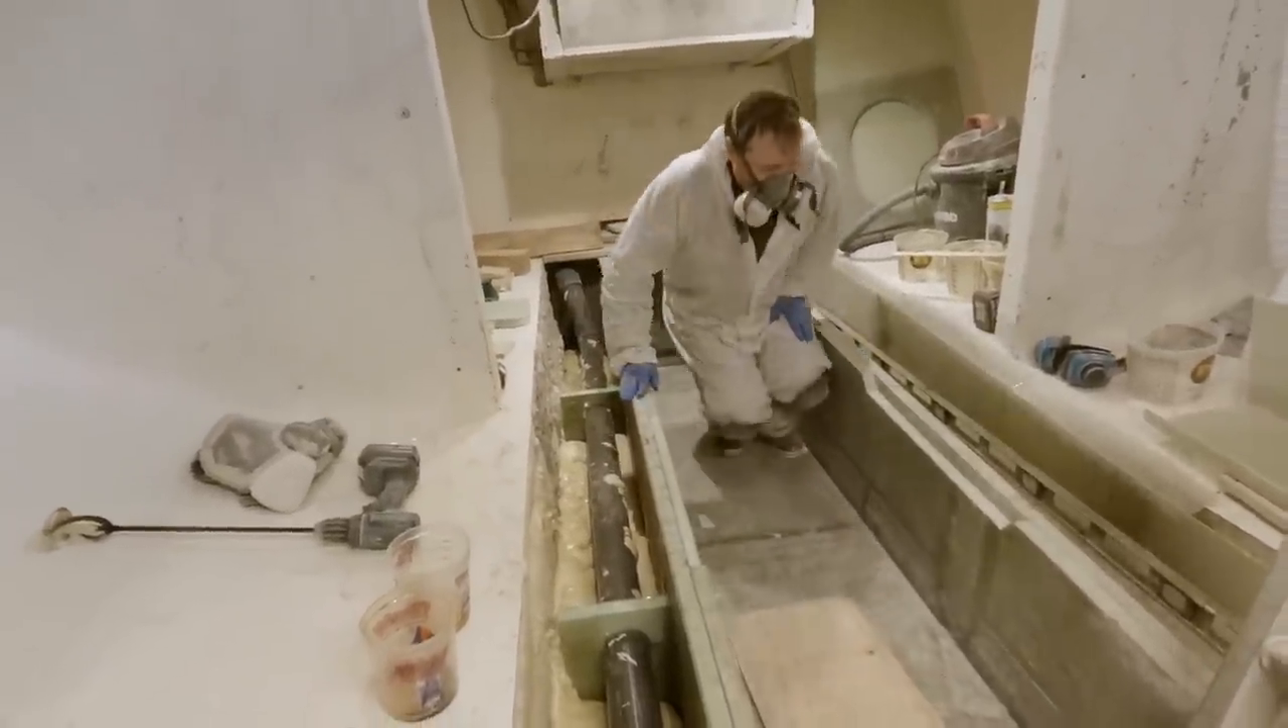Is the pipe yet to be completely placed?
No.